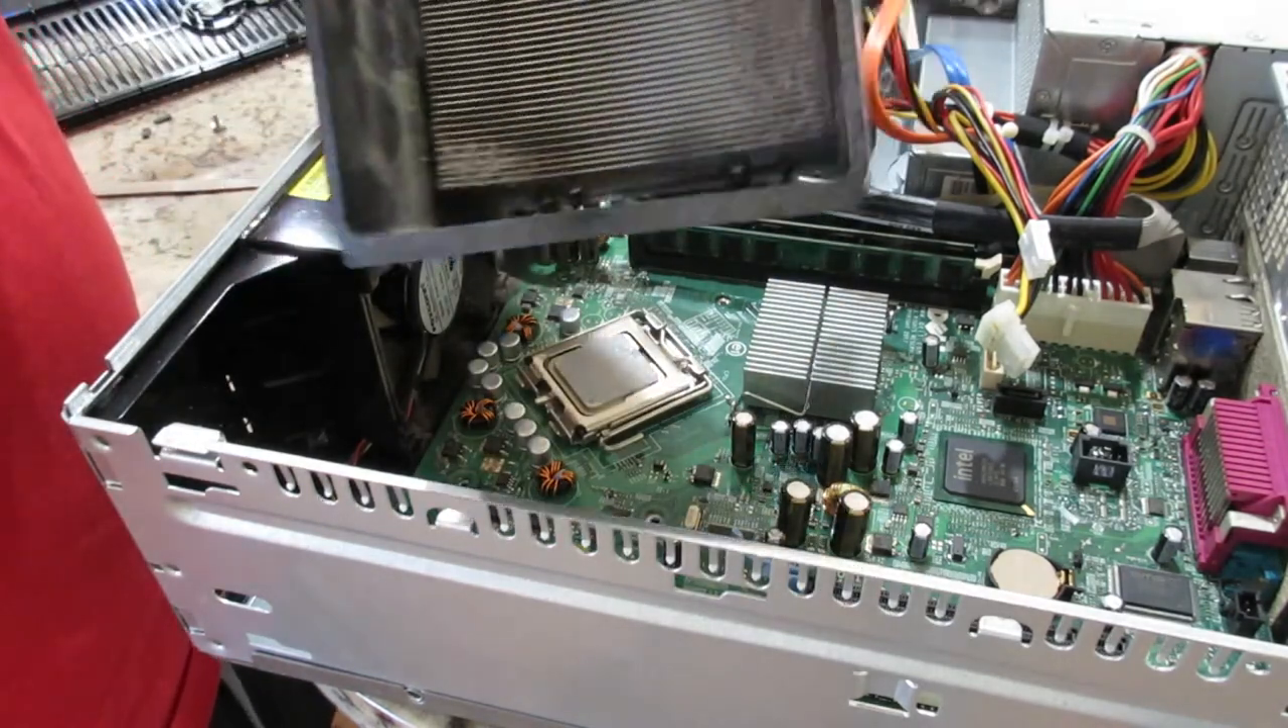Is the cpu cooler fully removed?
Yes.